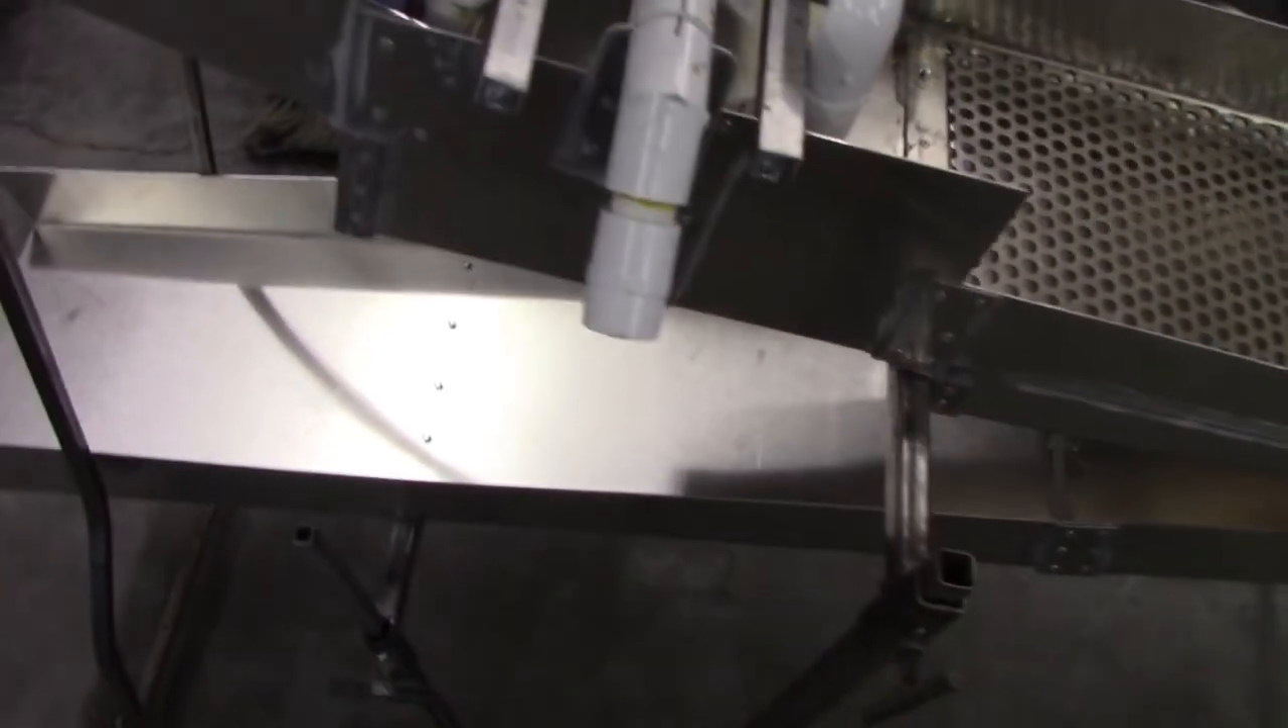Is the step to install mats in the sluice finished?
No.